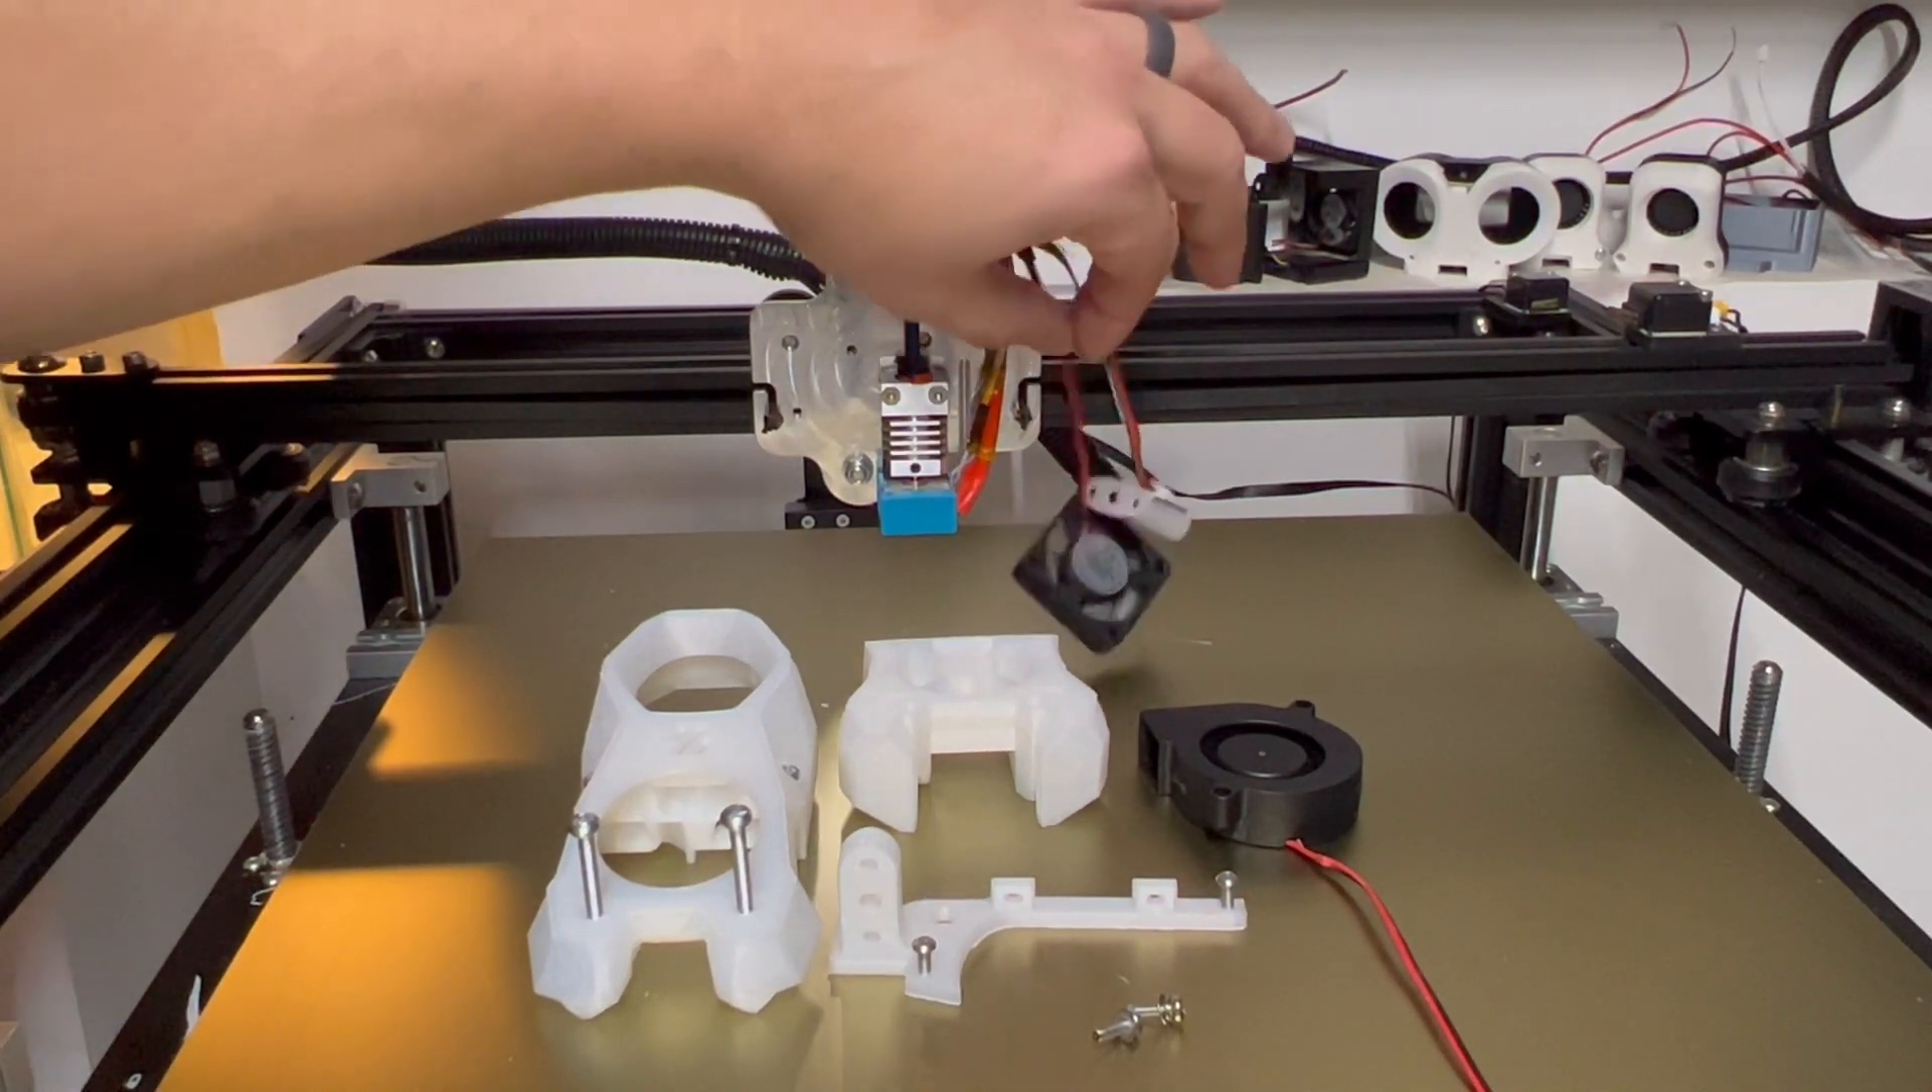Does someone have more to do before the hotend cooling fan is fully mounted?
Yes.